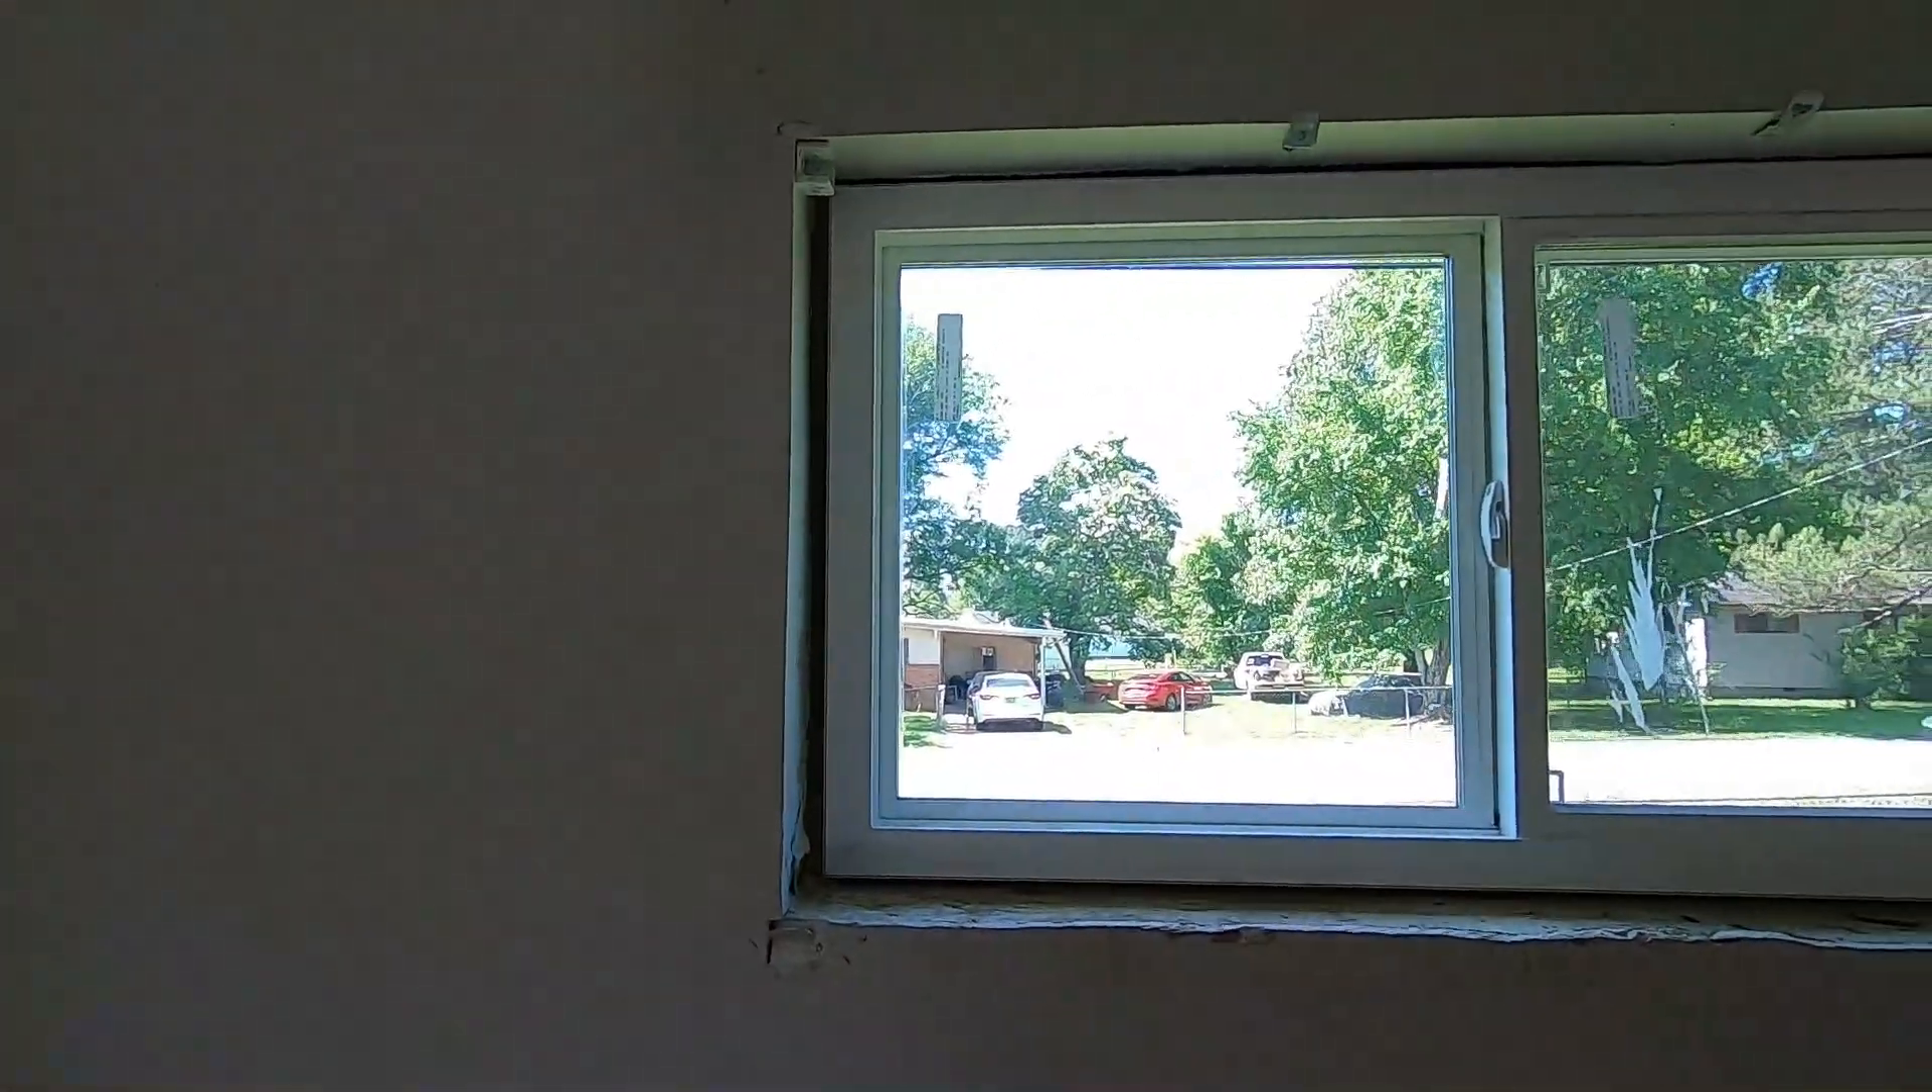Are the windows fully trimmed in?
No.